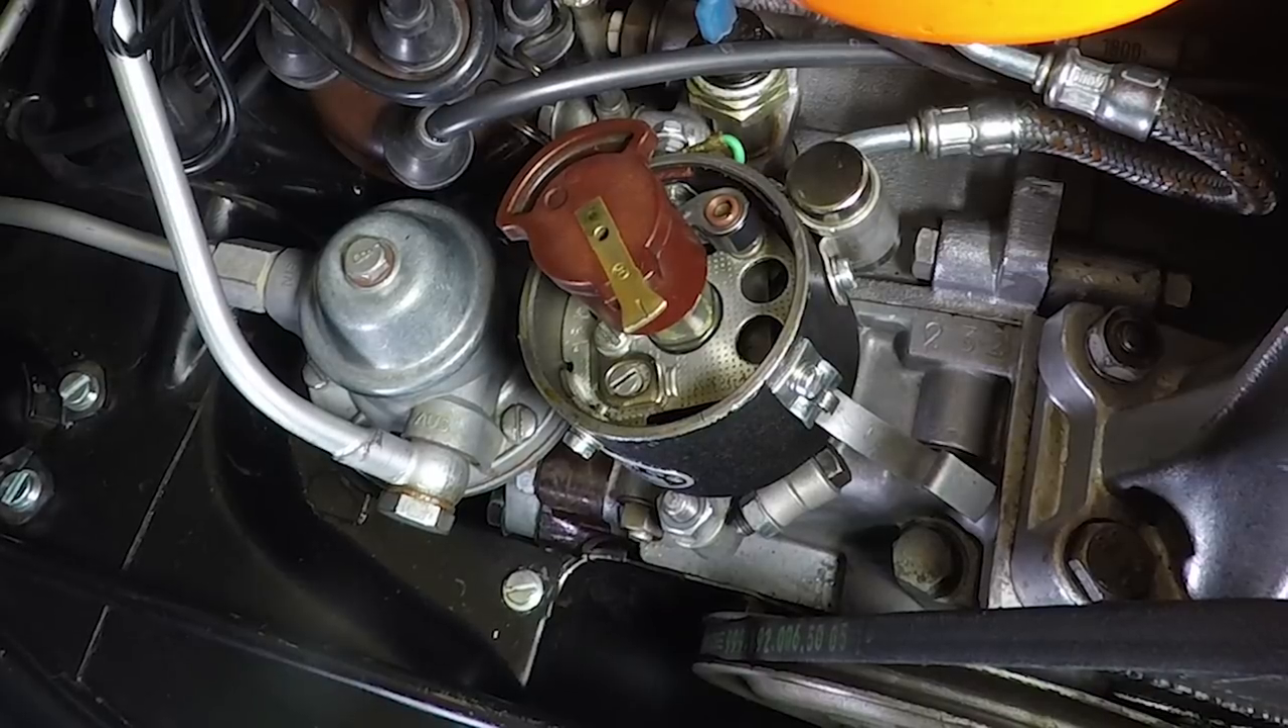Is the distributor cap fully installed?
No.